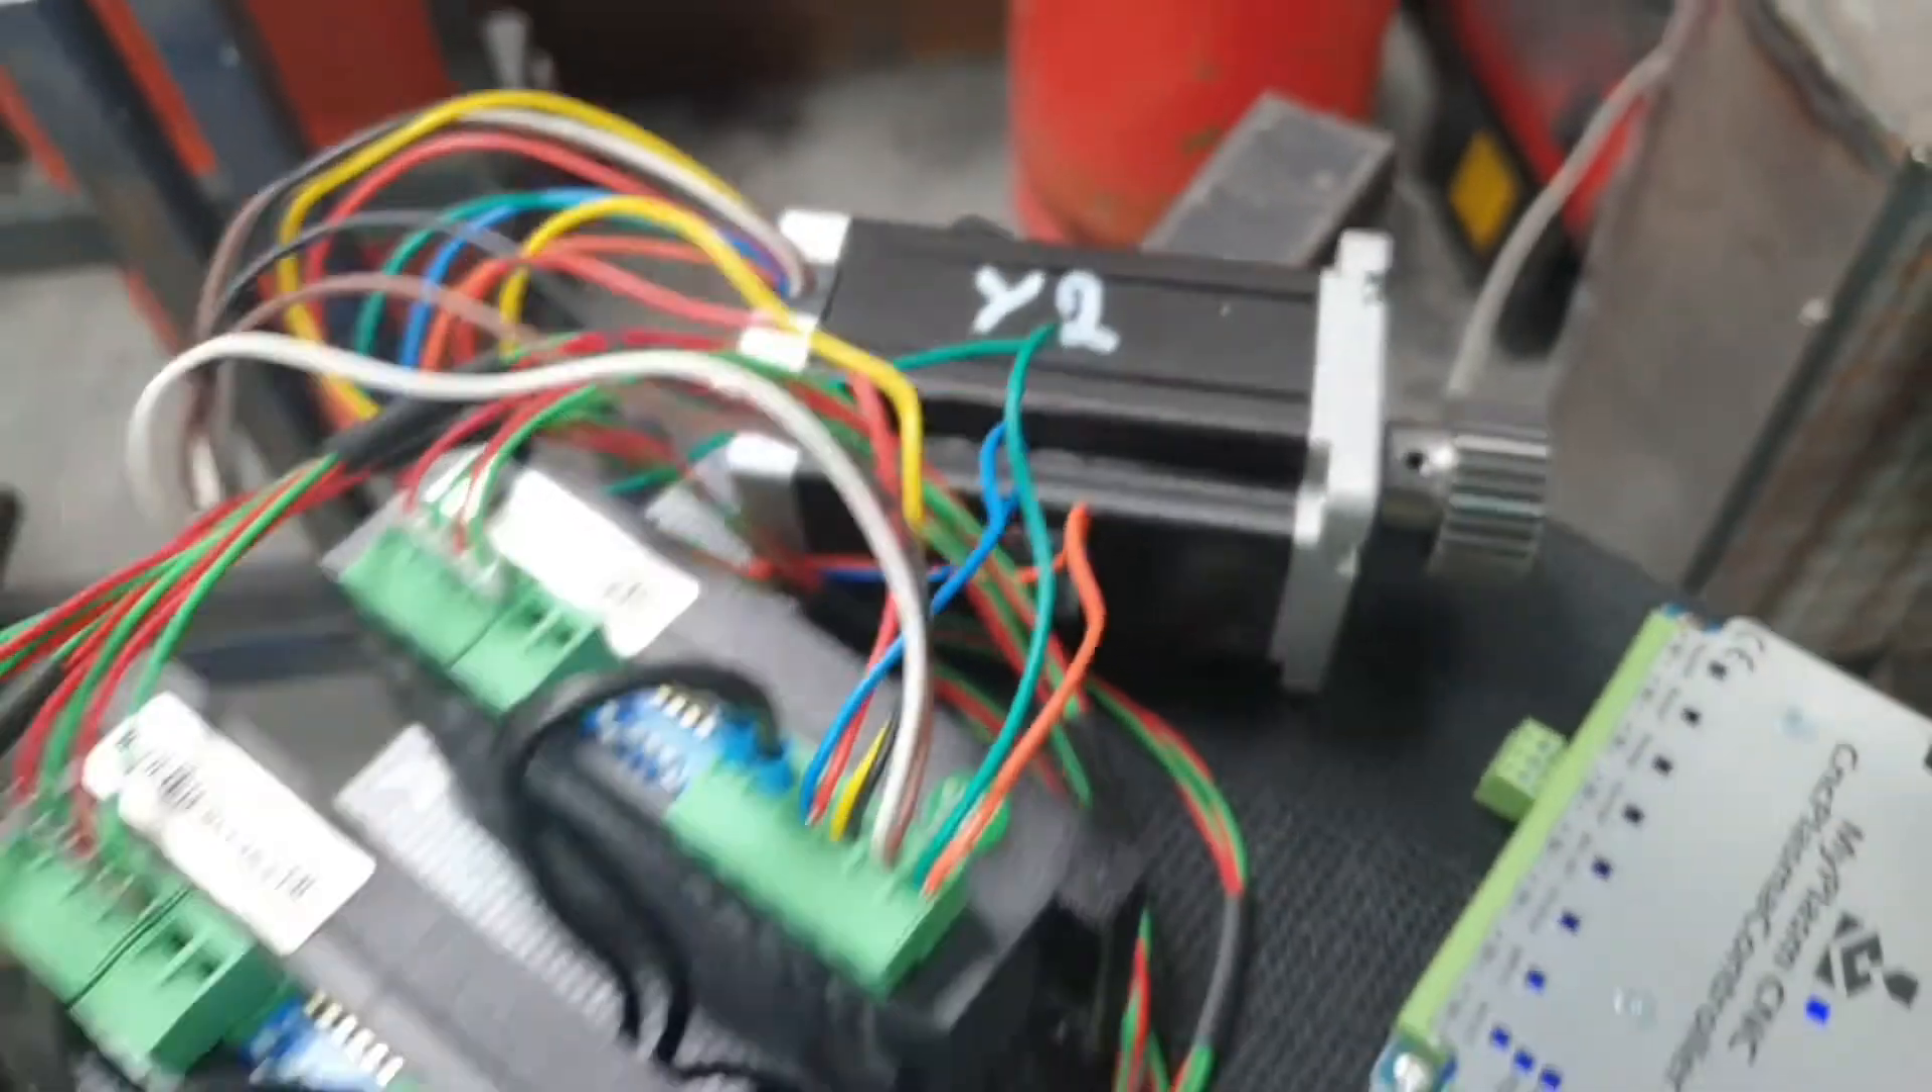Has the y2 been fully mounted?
No.